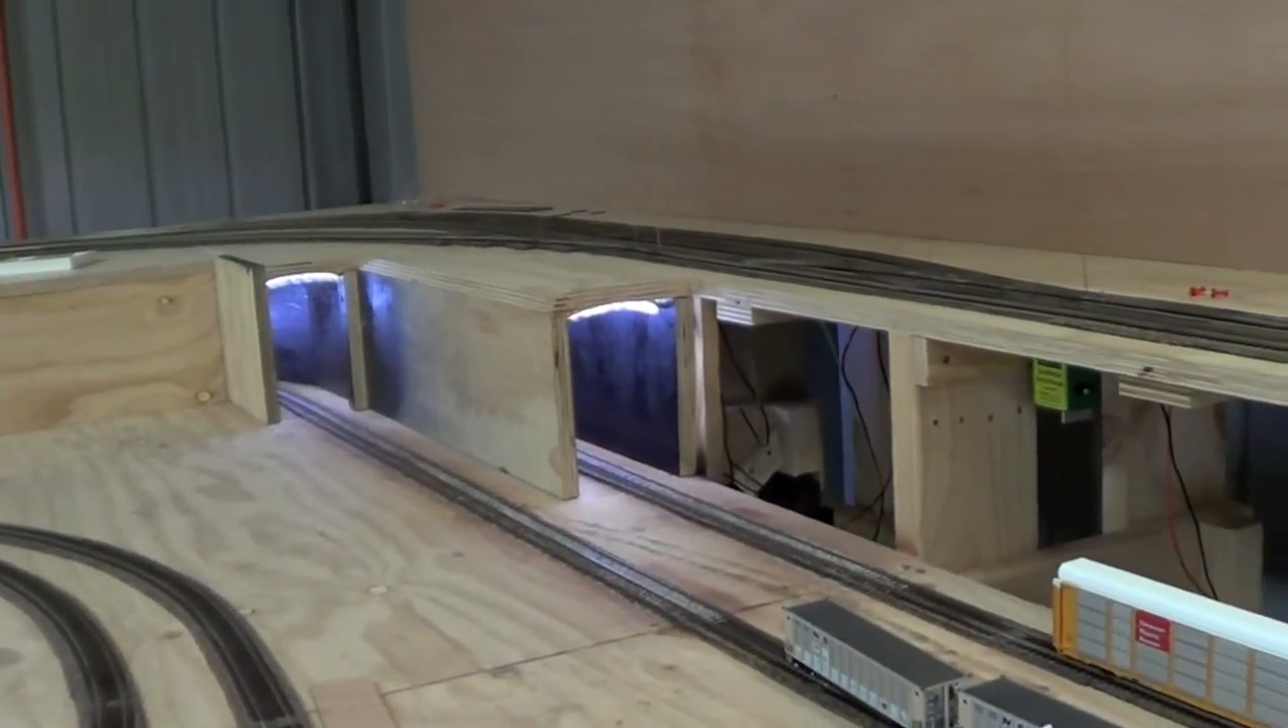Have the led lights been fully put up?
Yes.